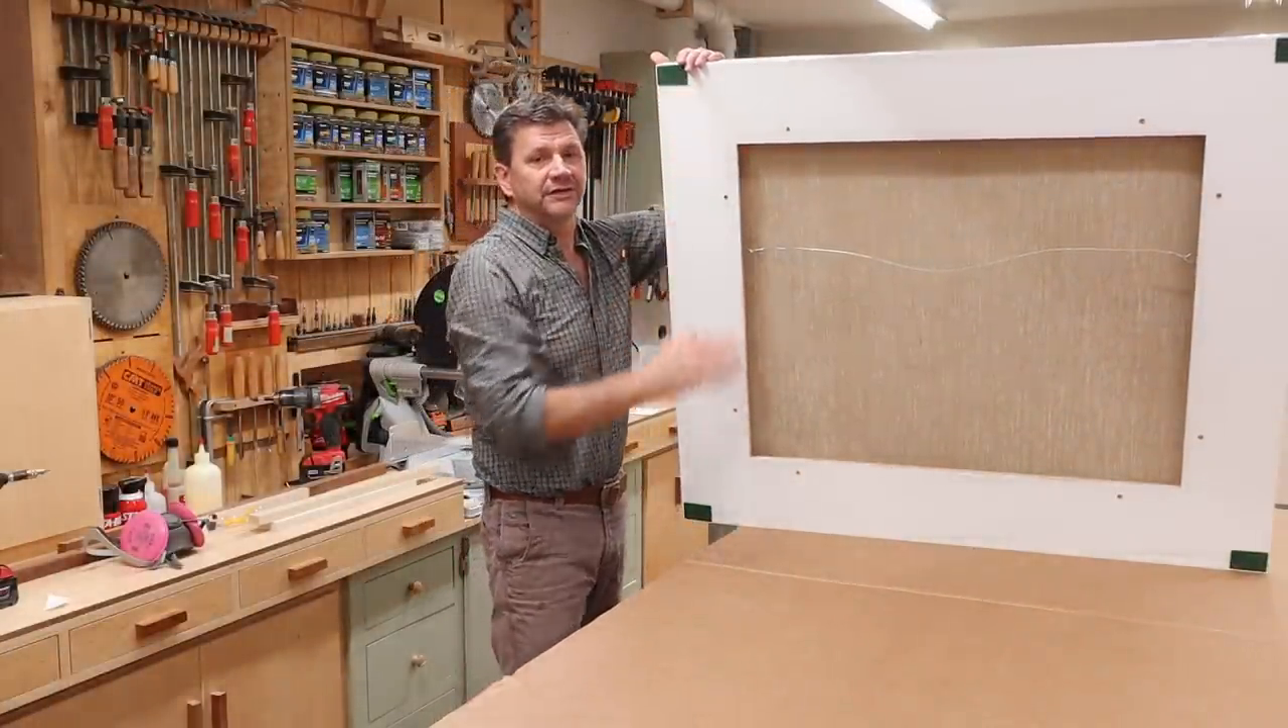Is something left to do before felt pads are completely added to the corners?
No.